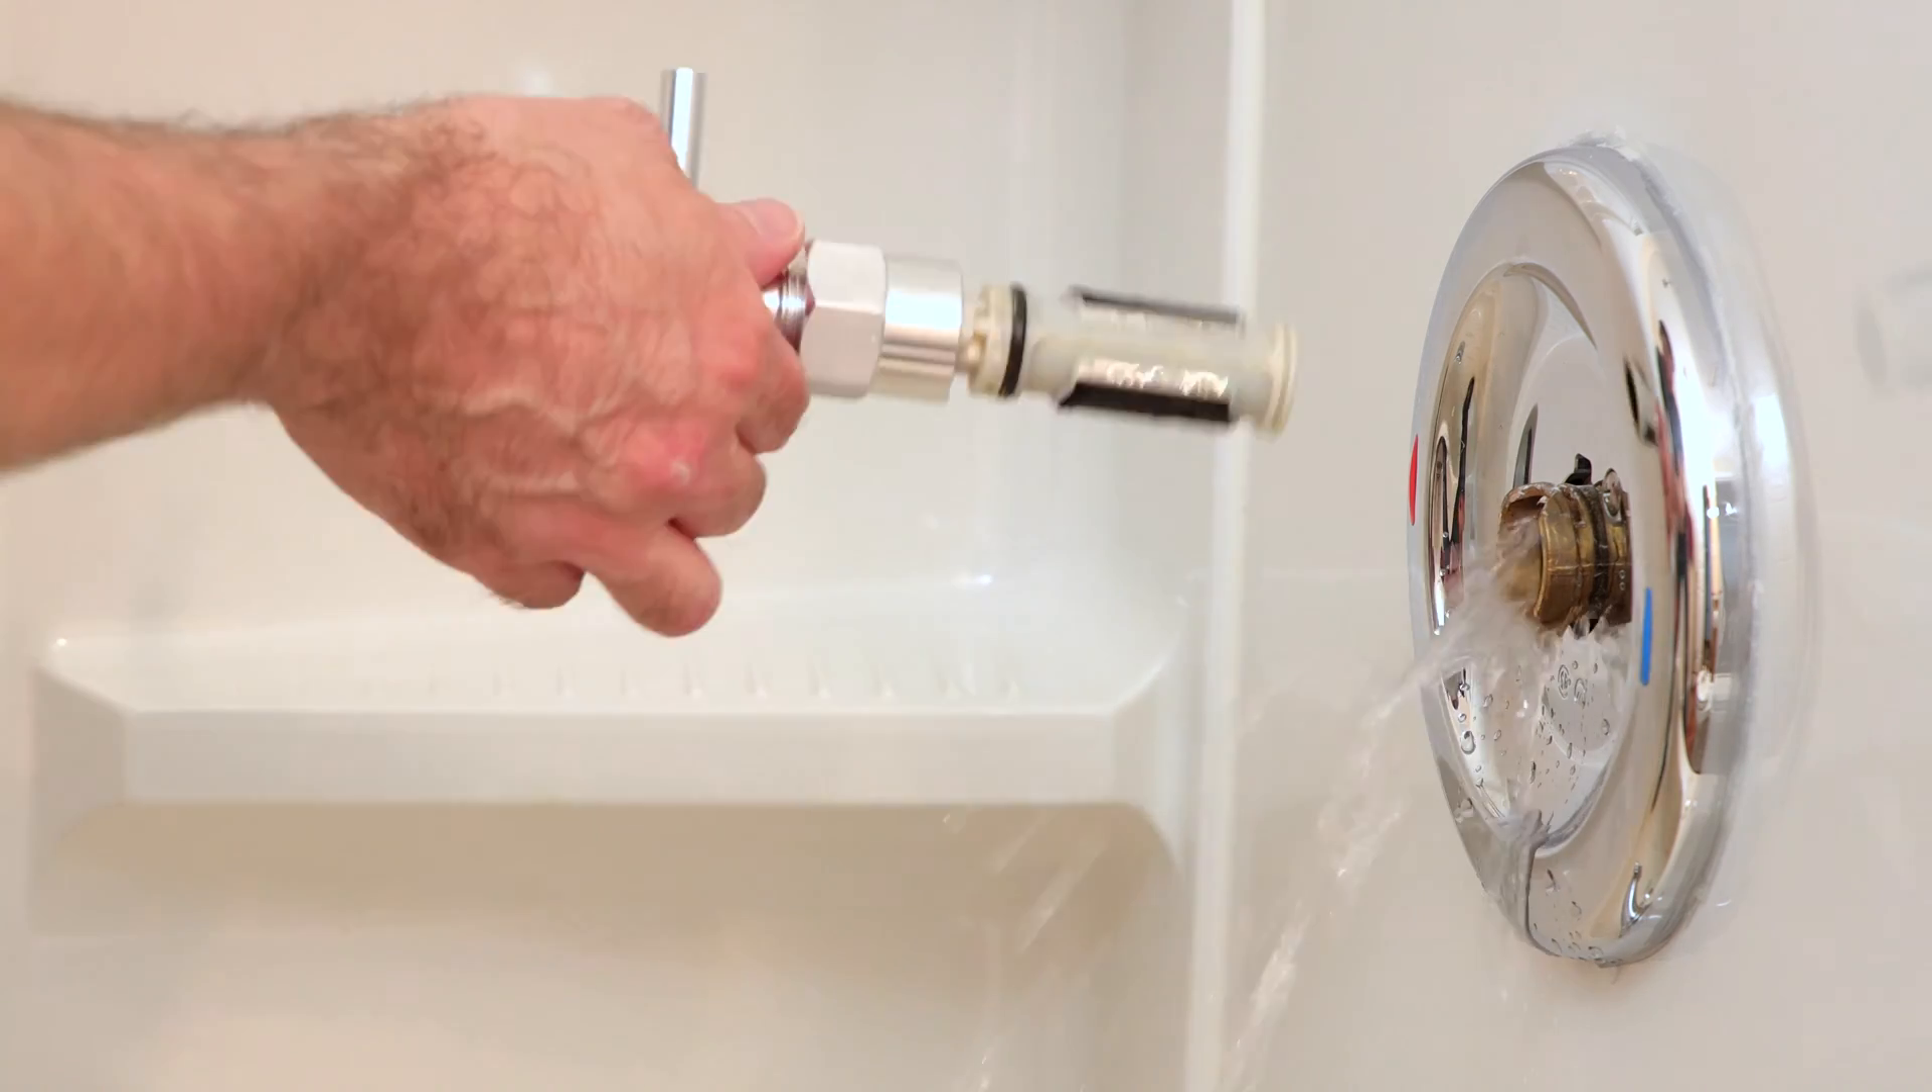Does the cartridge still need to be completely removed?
No.